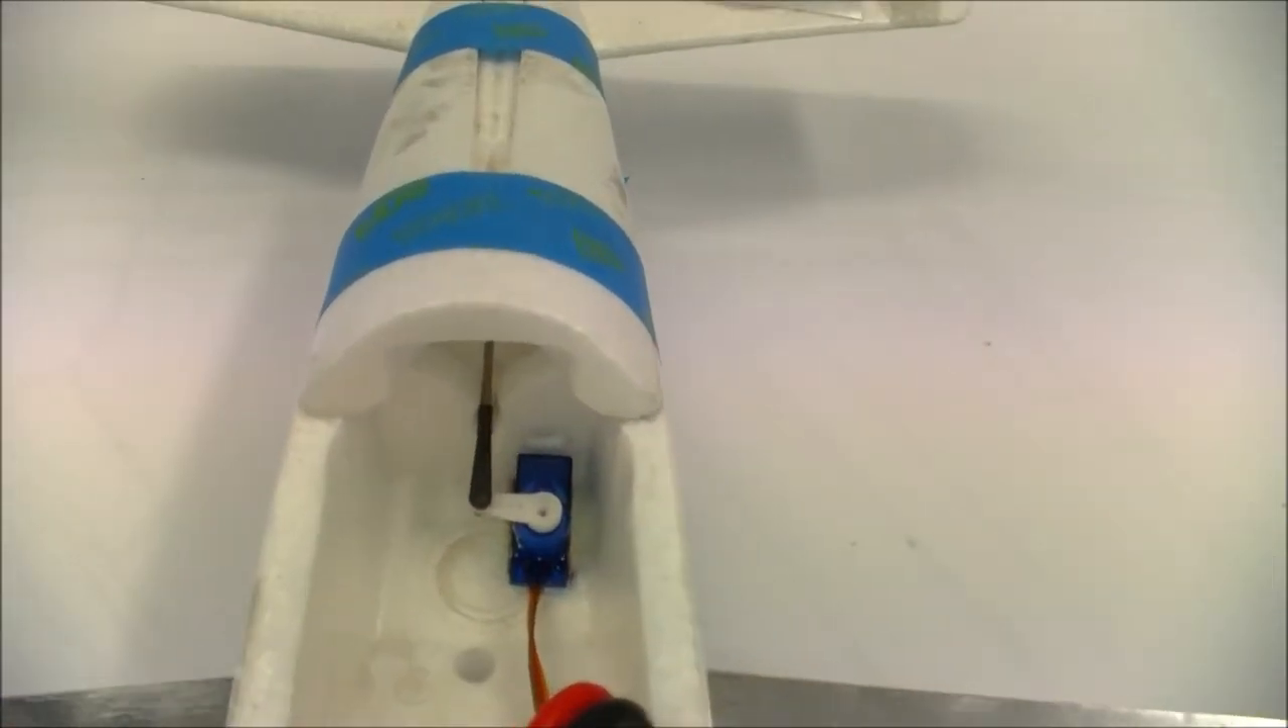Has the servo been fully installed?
Yes.